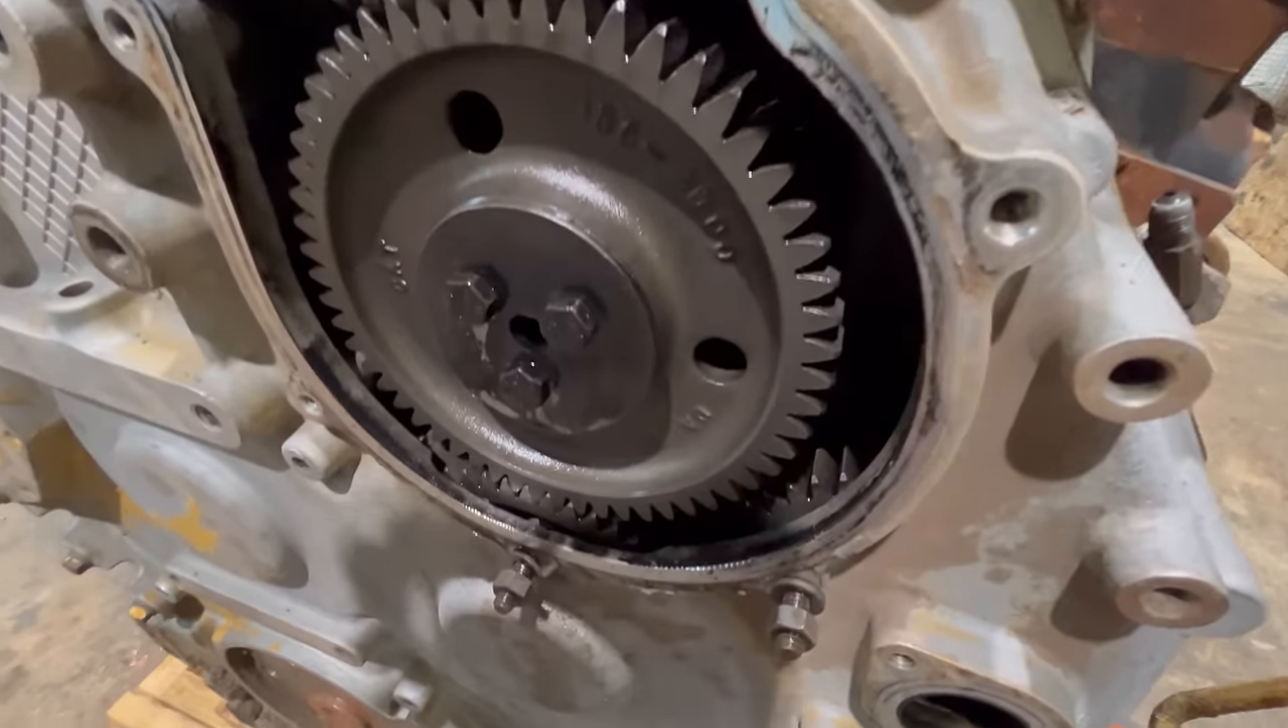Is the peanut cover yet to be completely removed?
No.